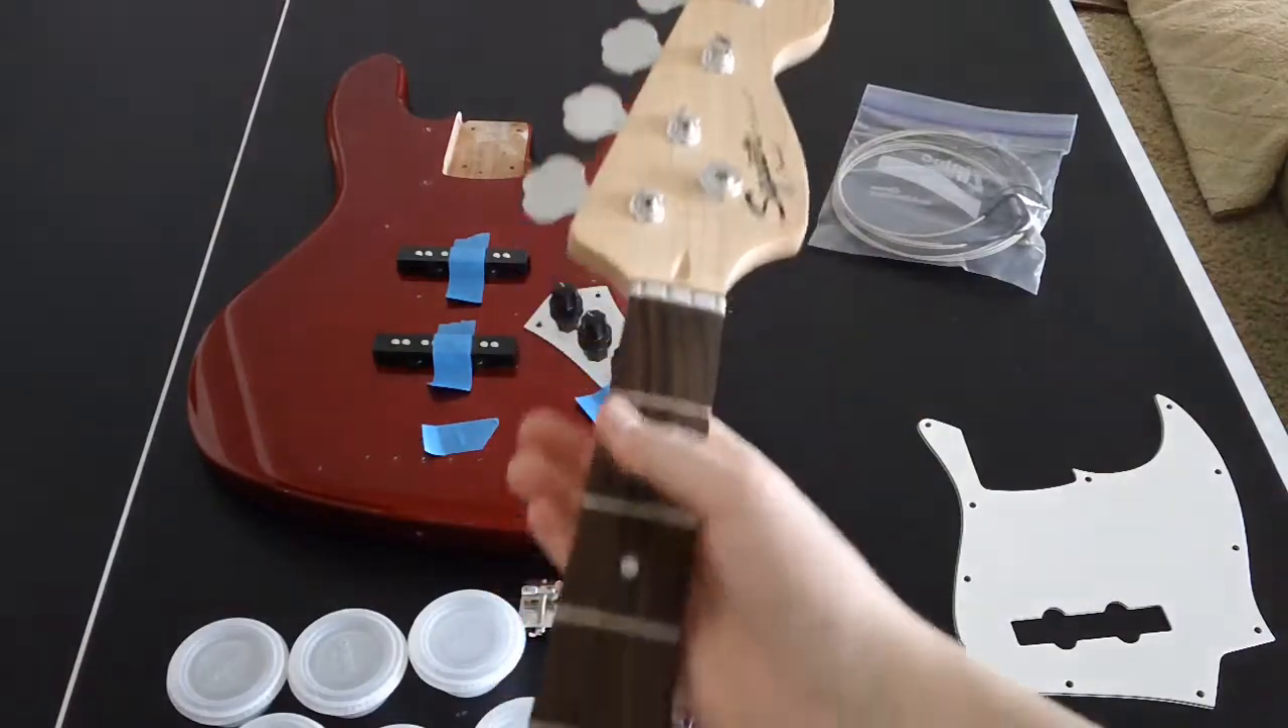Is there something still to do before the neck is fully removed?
No.